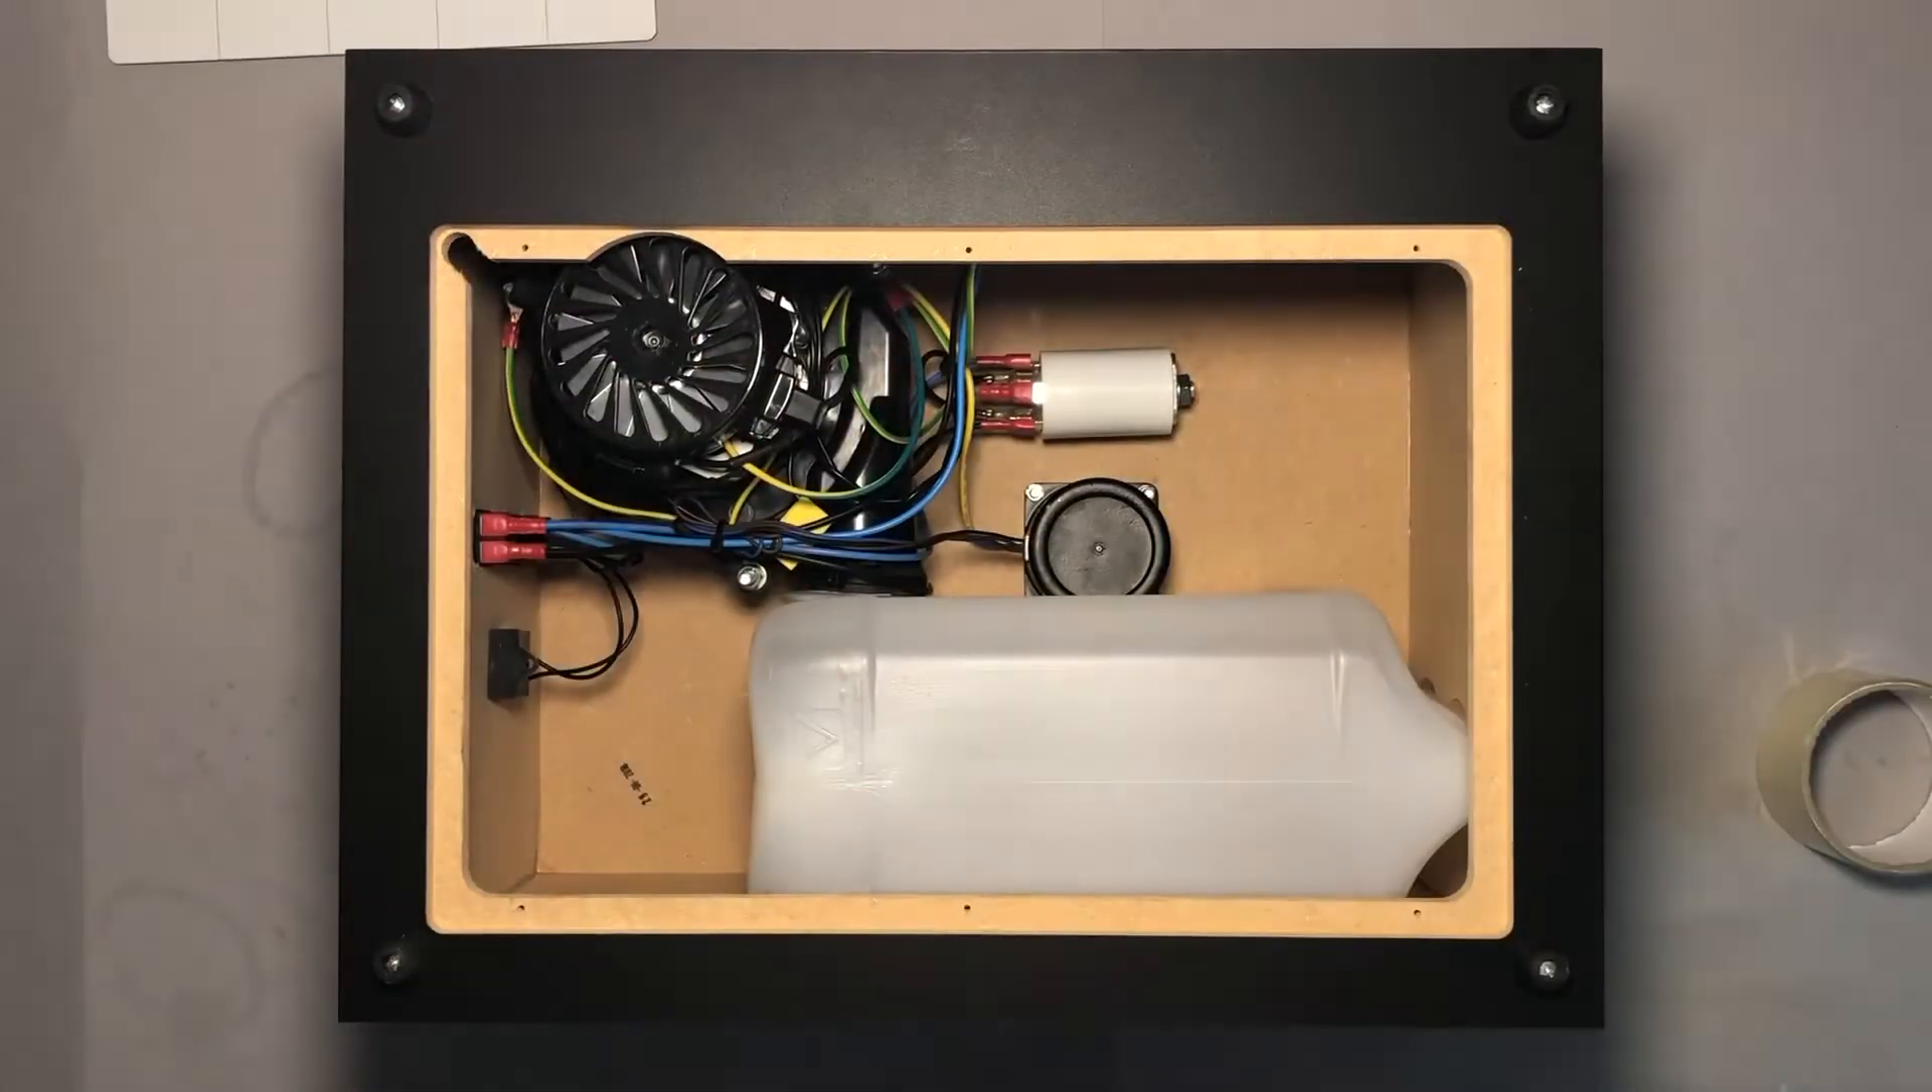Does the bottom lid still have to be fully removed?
No.